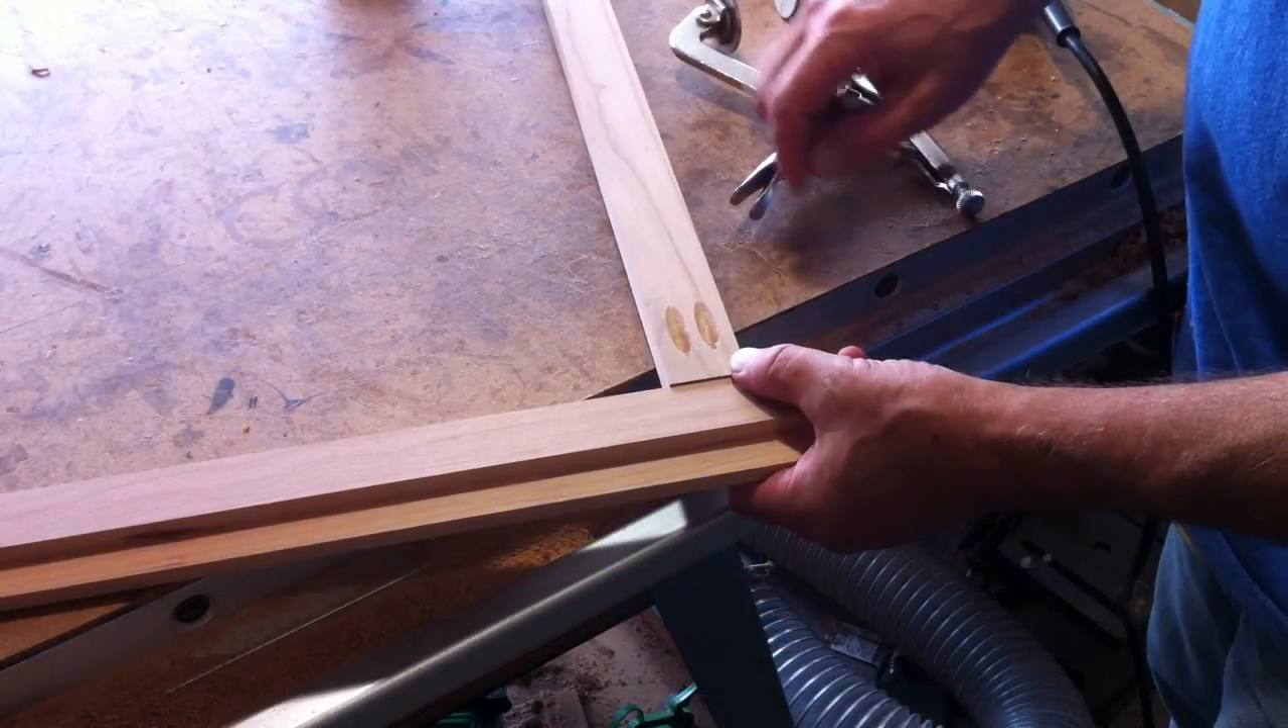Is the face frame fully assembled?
No.